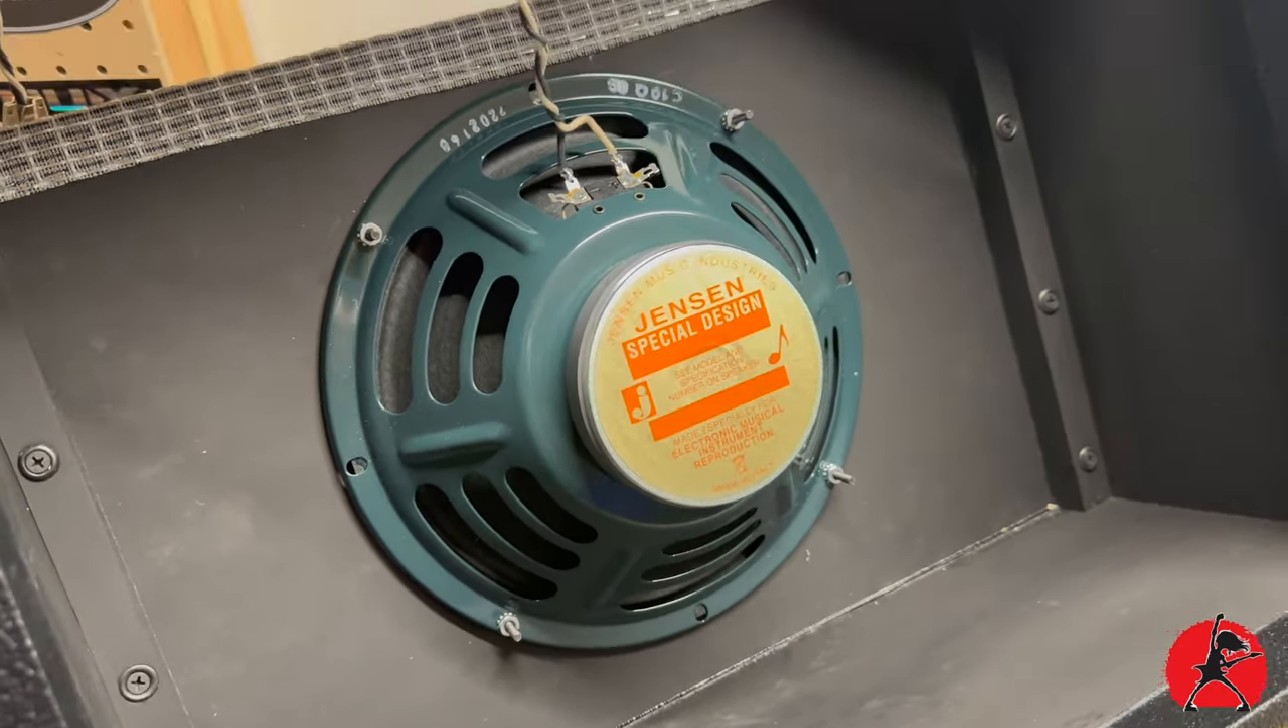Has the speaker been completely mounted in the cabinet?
Yes.